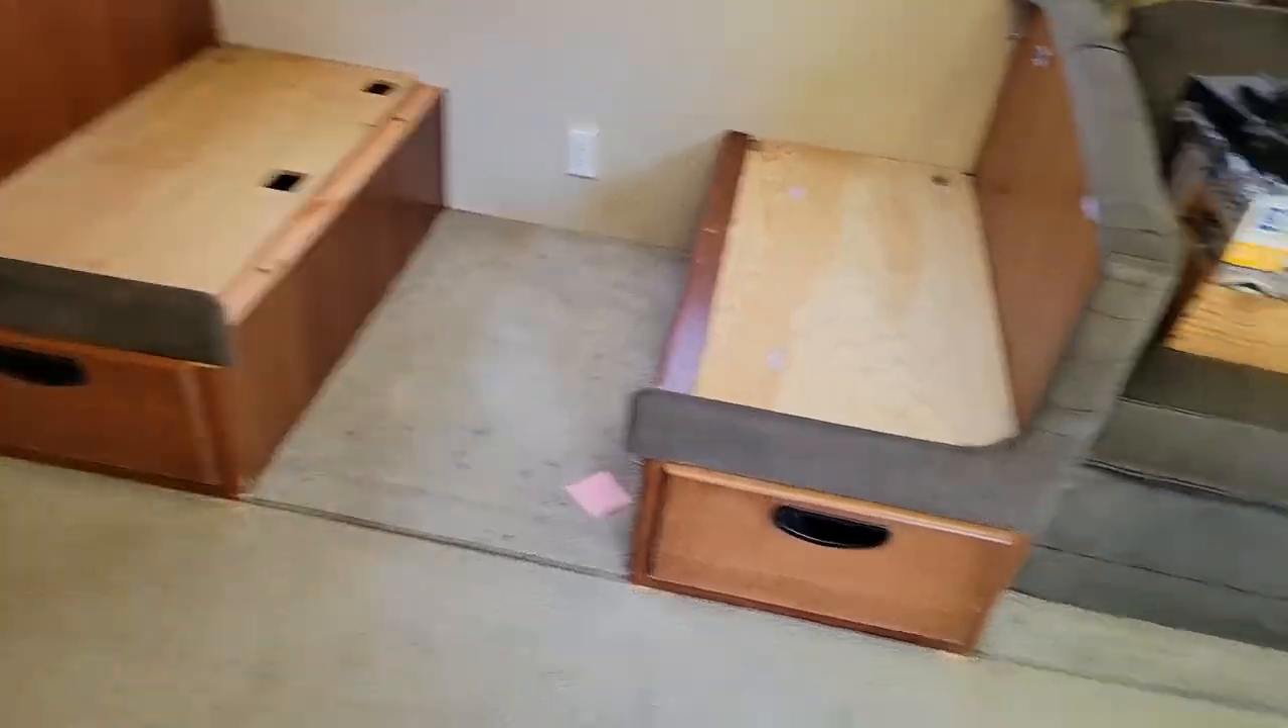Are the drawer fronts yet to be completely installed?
No.